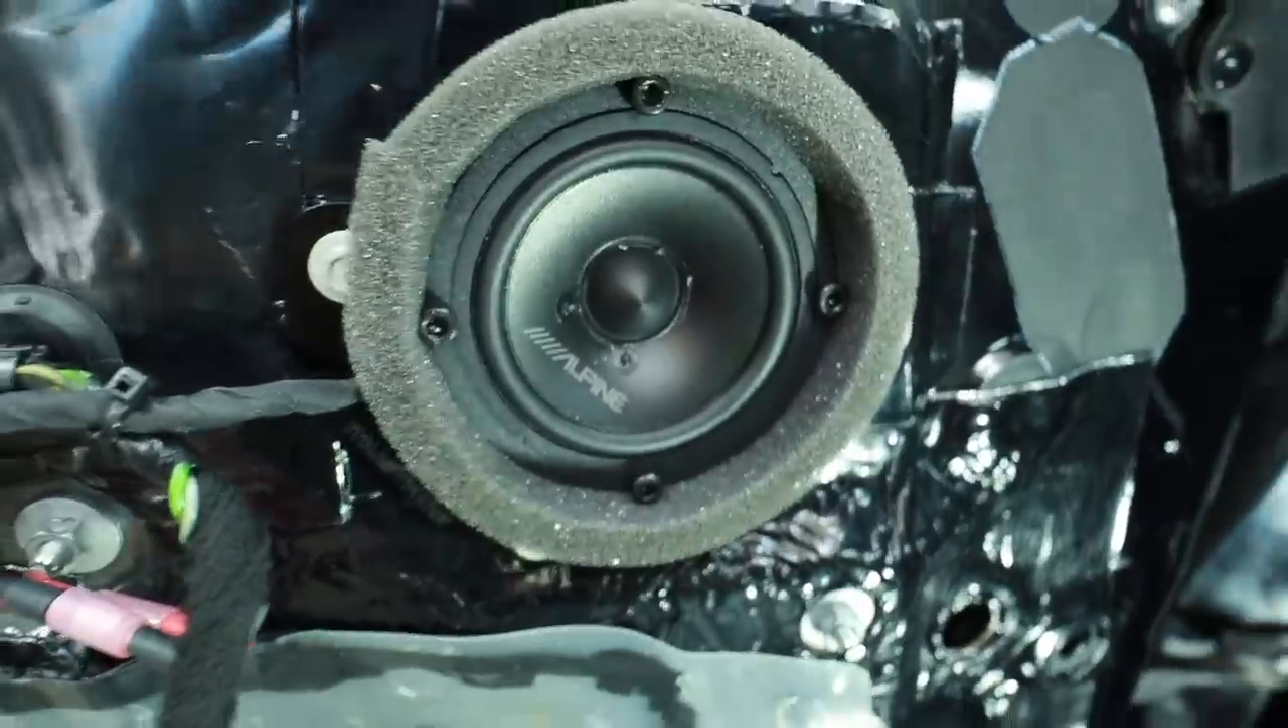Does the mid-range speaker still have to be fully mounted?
No.